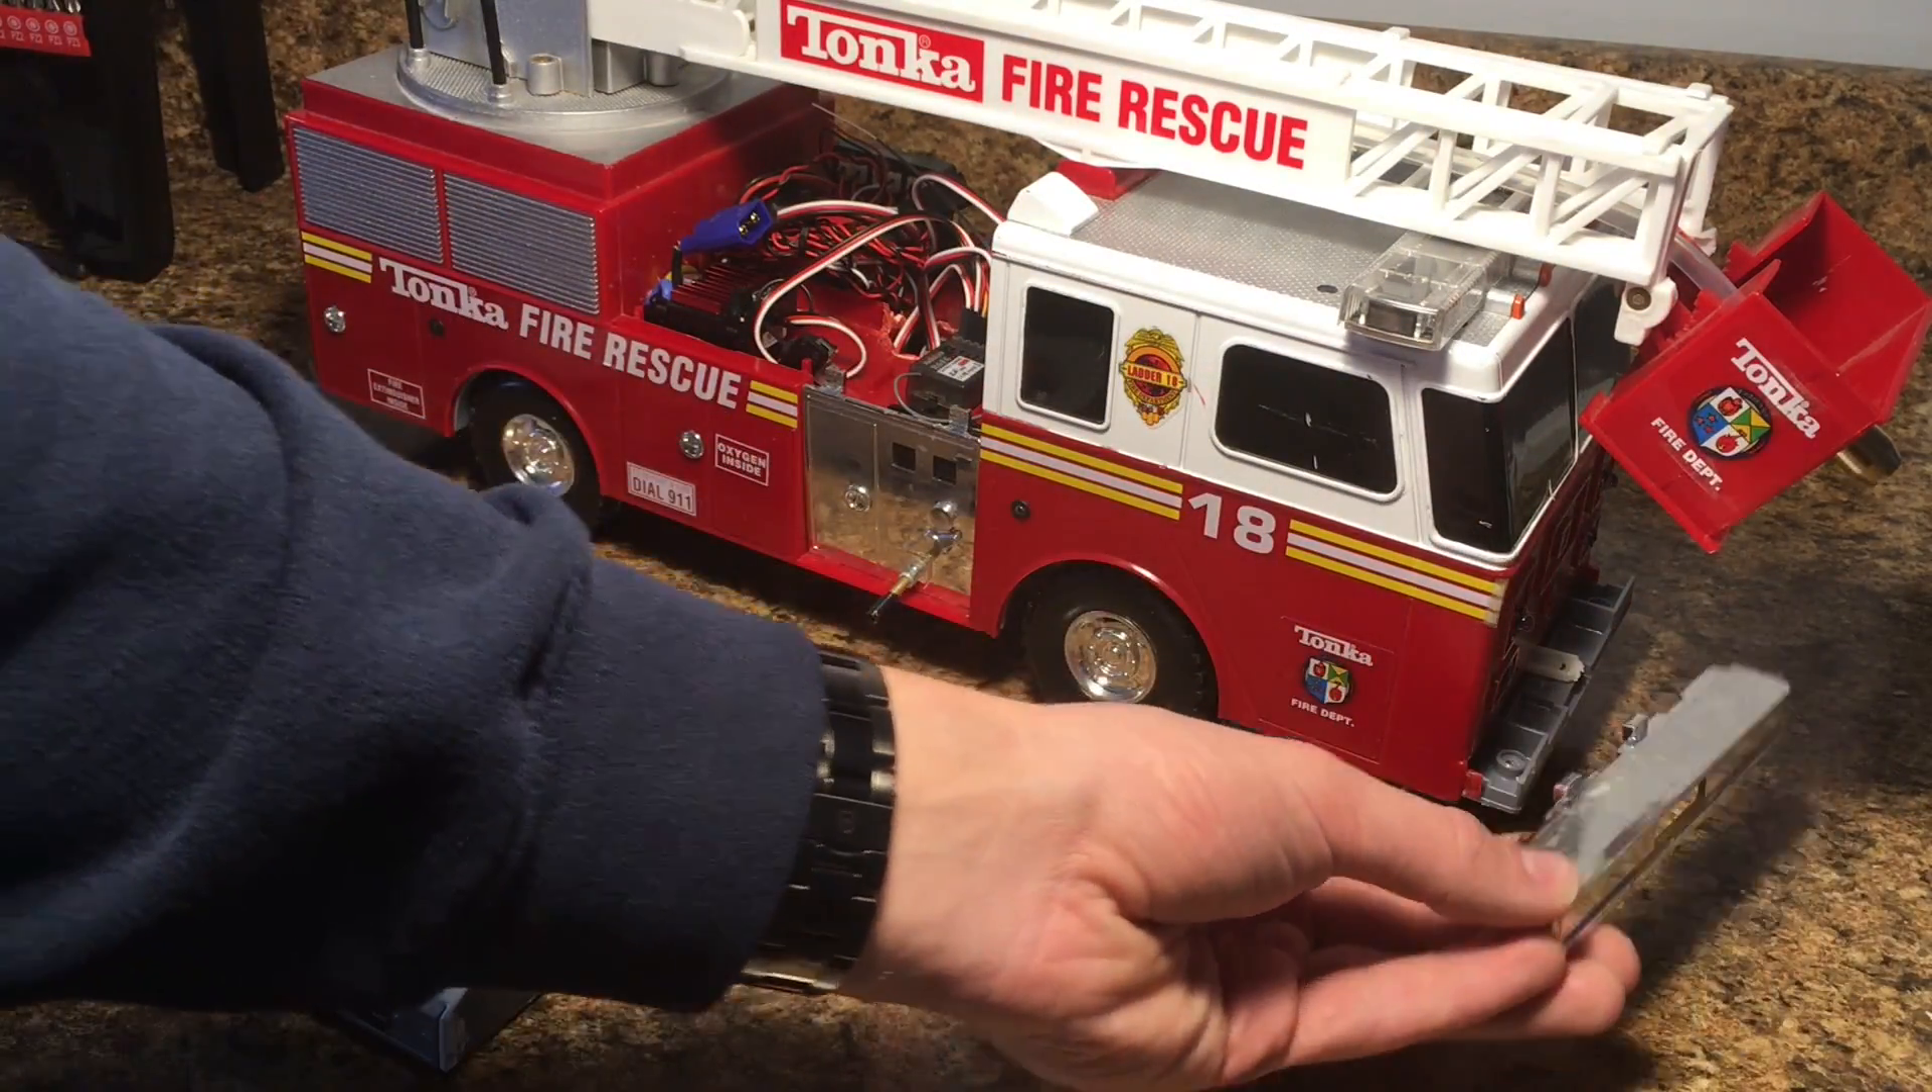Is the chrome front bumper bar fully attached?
No.